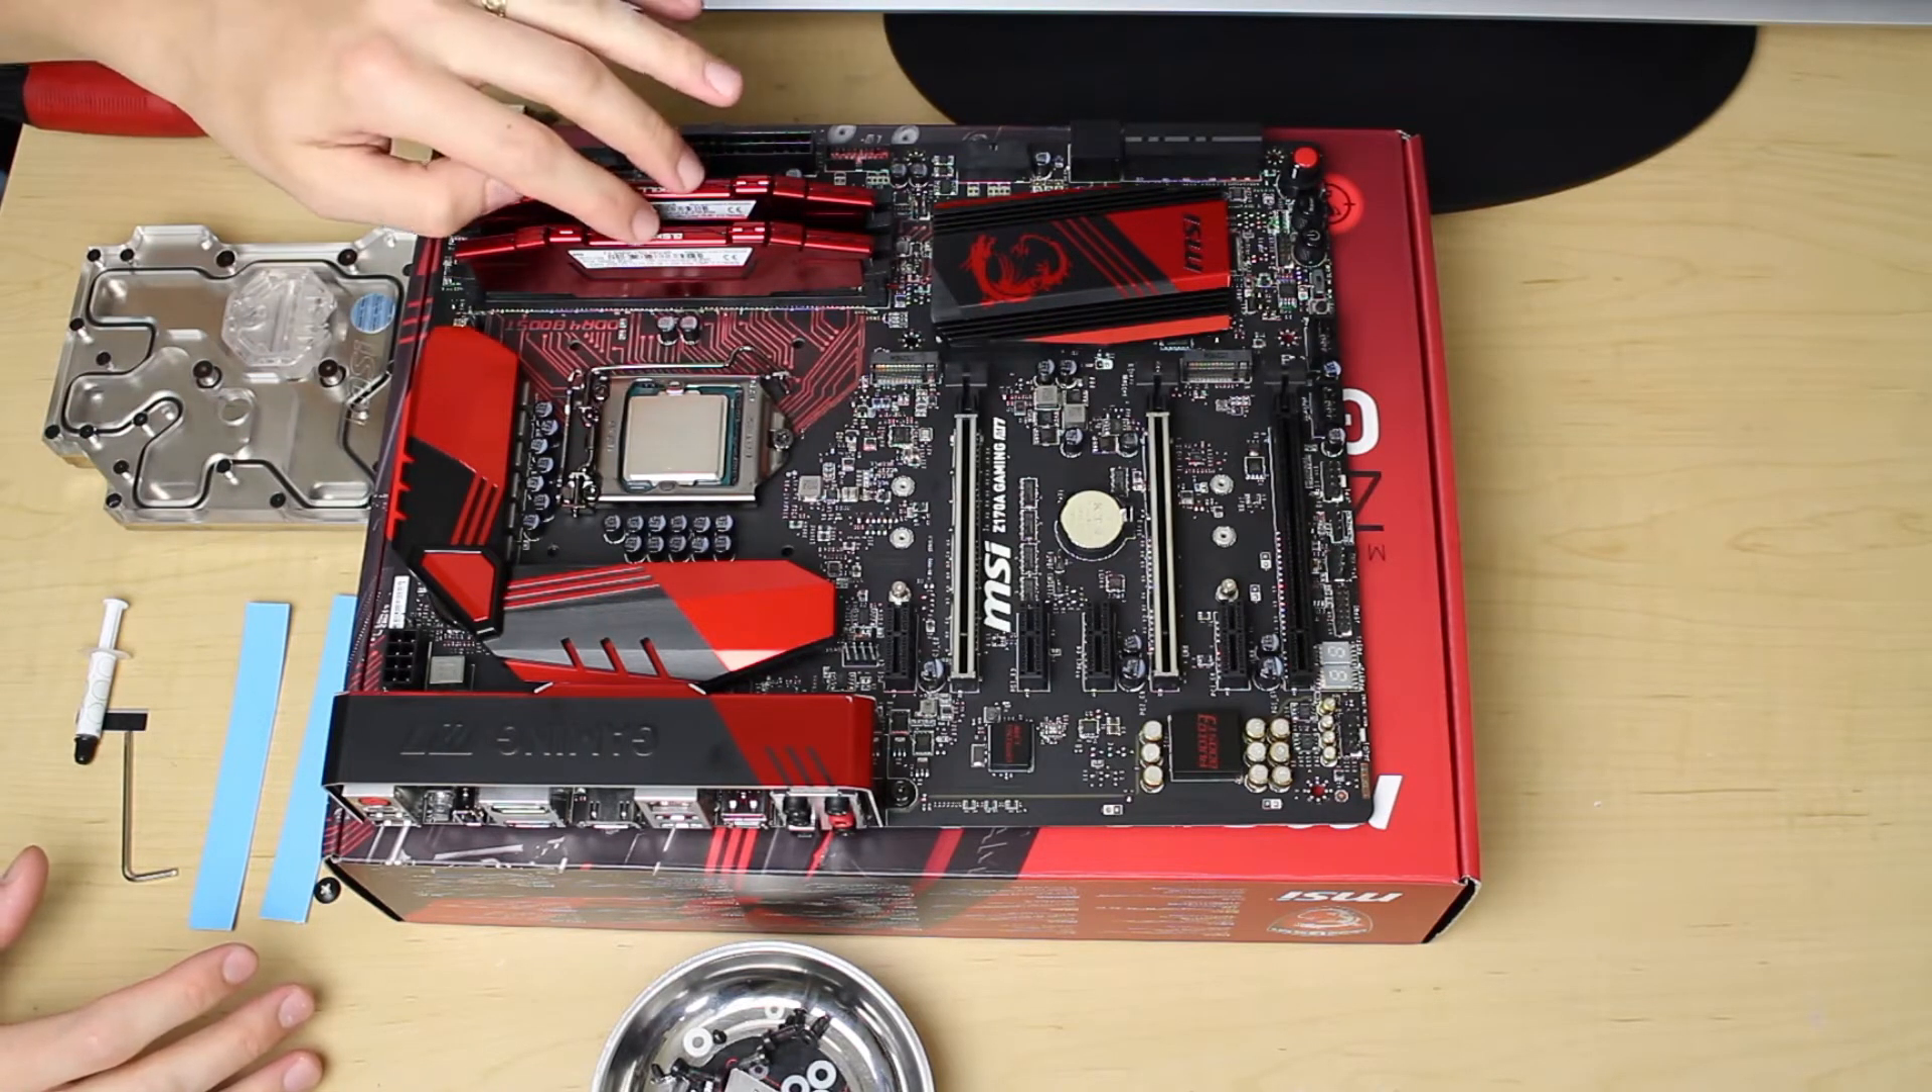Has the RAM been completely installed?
Yes.